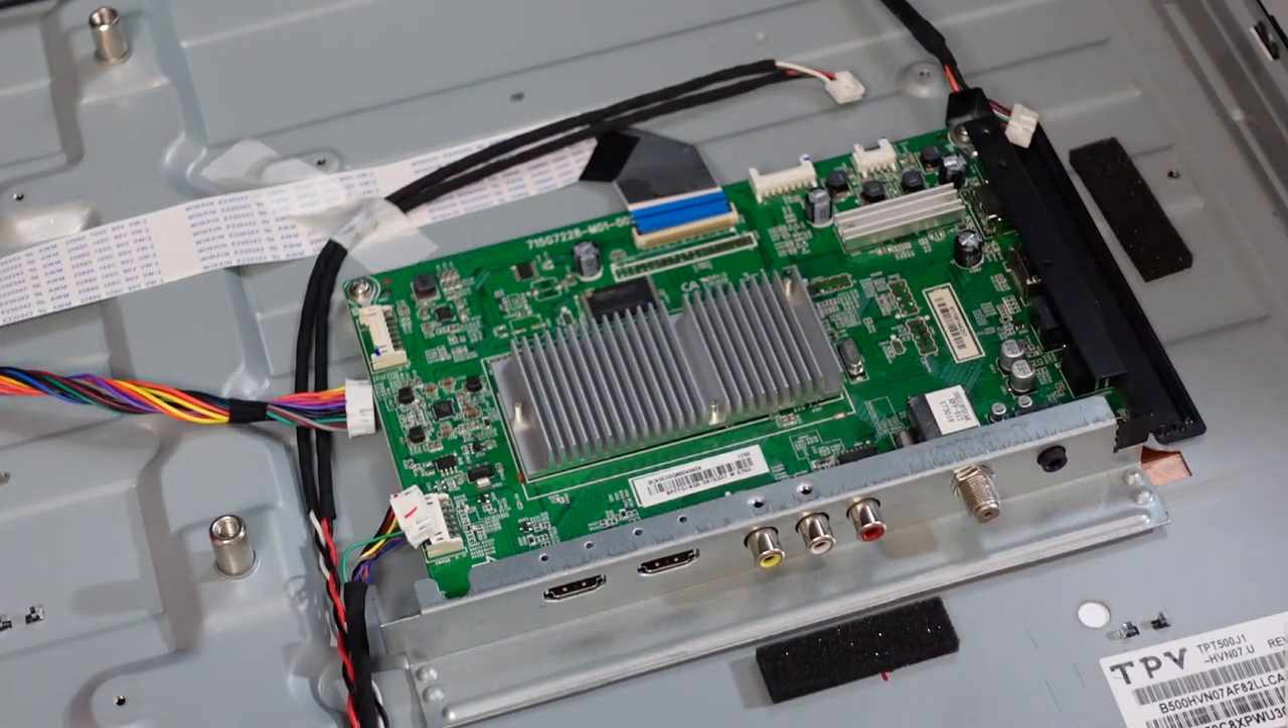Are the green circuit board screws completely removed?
No.